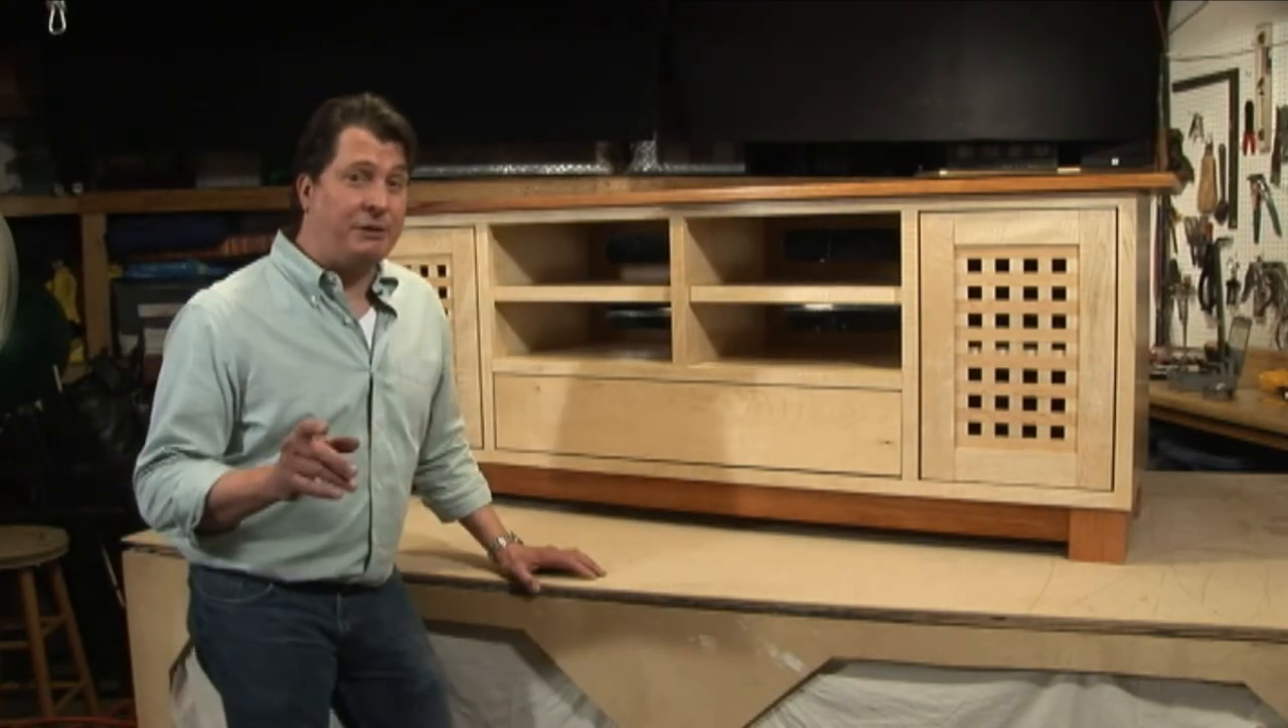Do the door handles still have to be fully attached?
Yes.